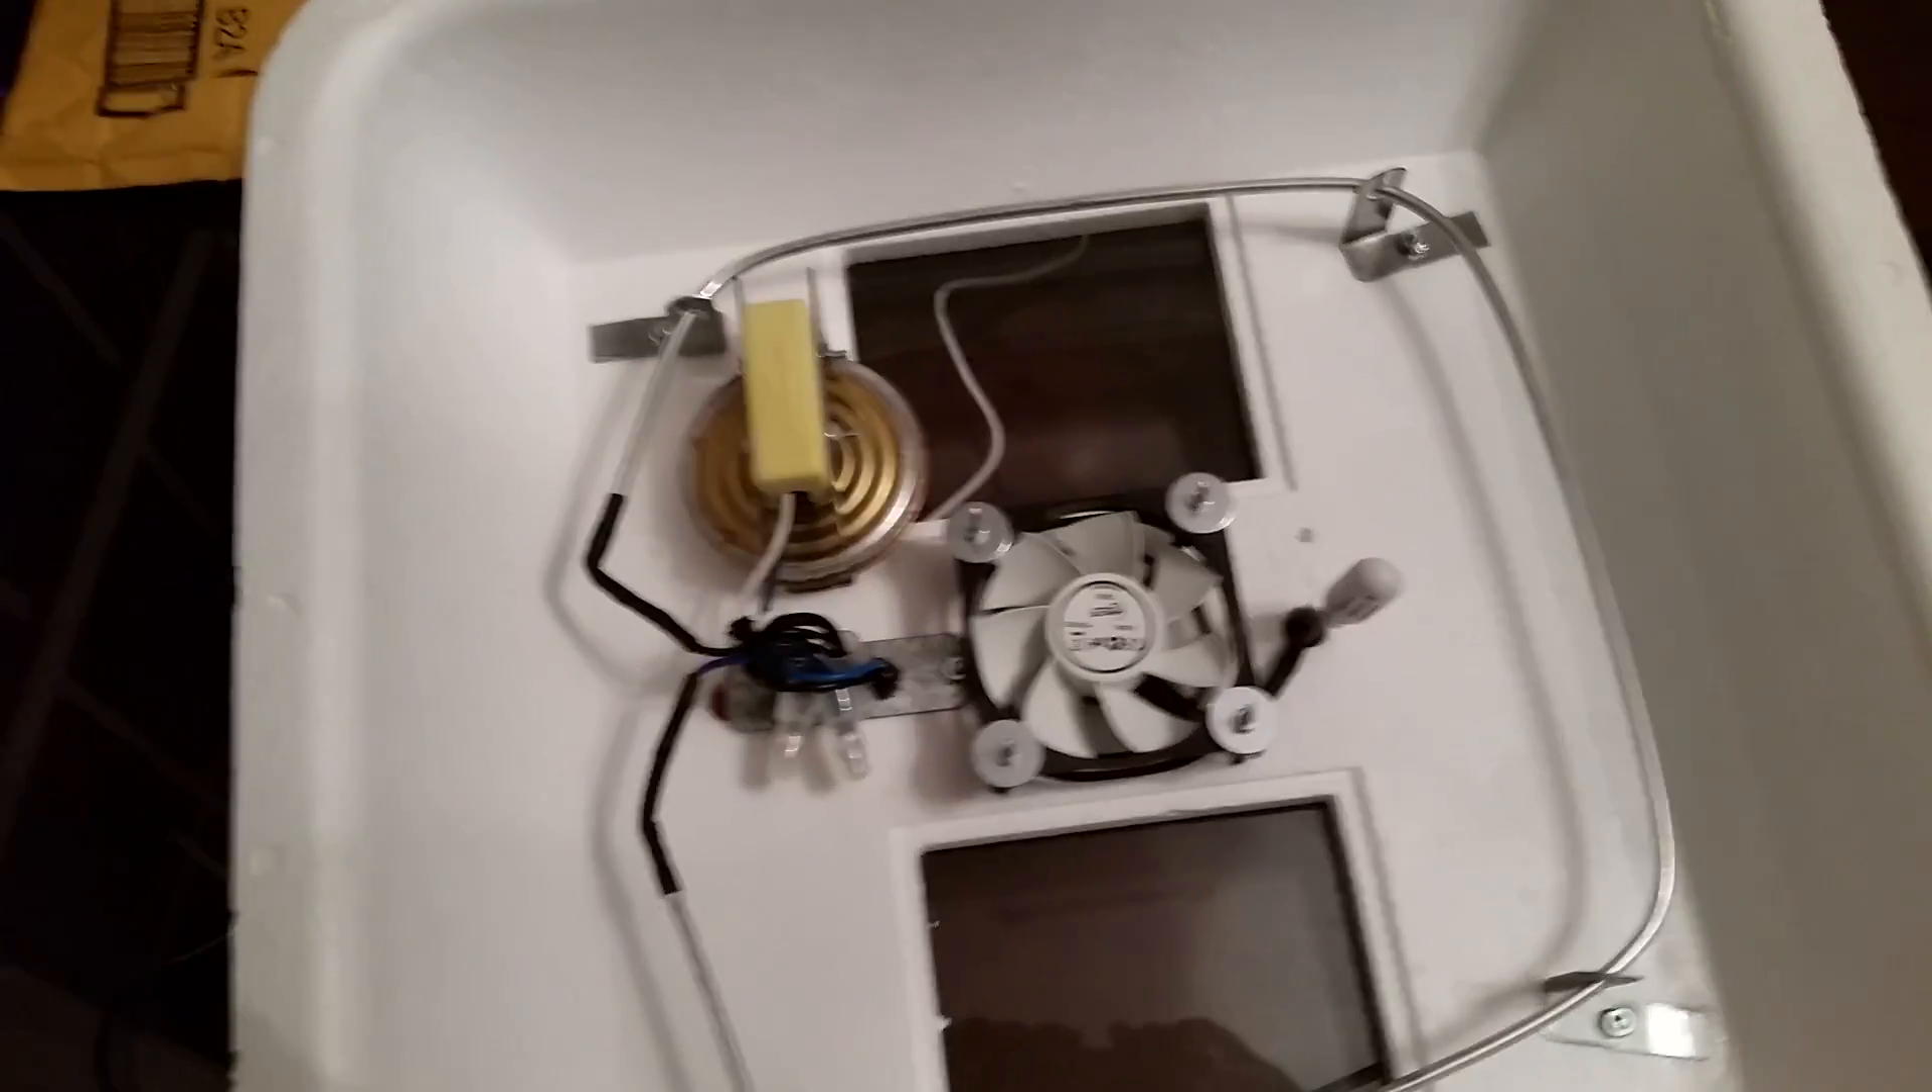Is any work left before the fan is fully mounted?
No.